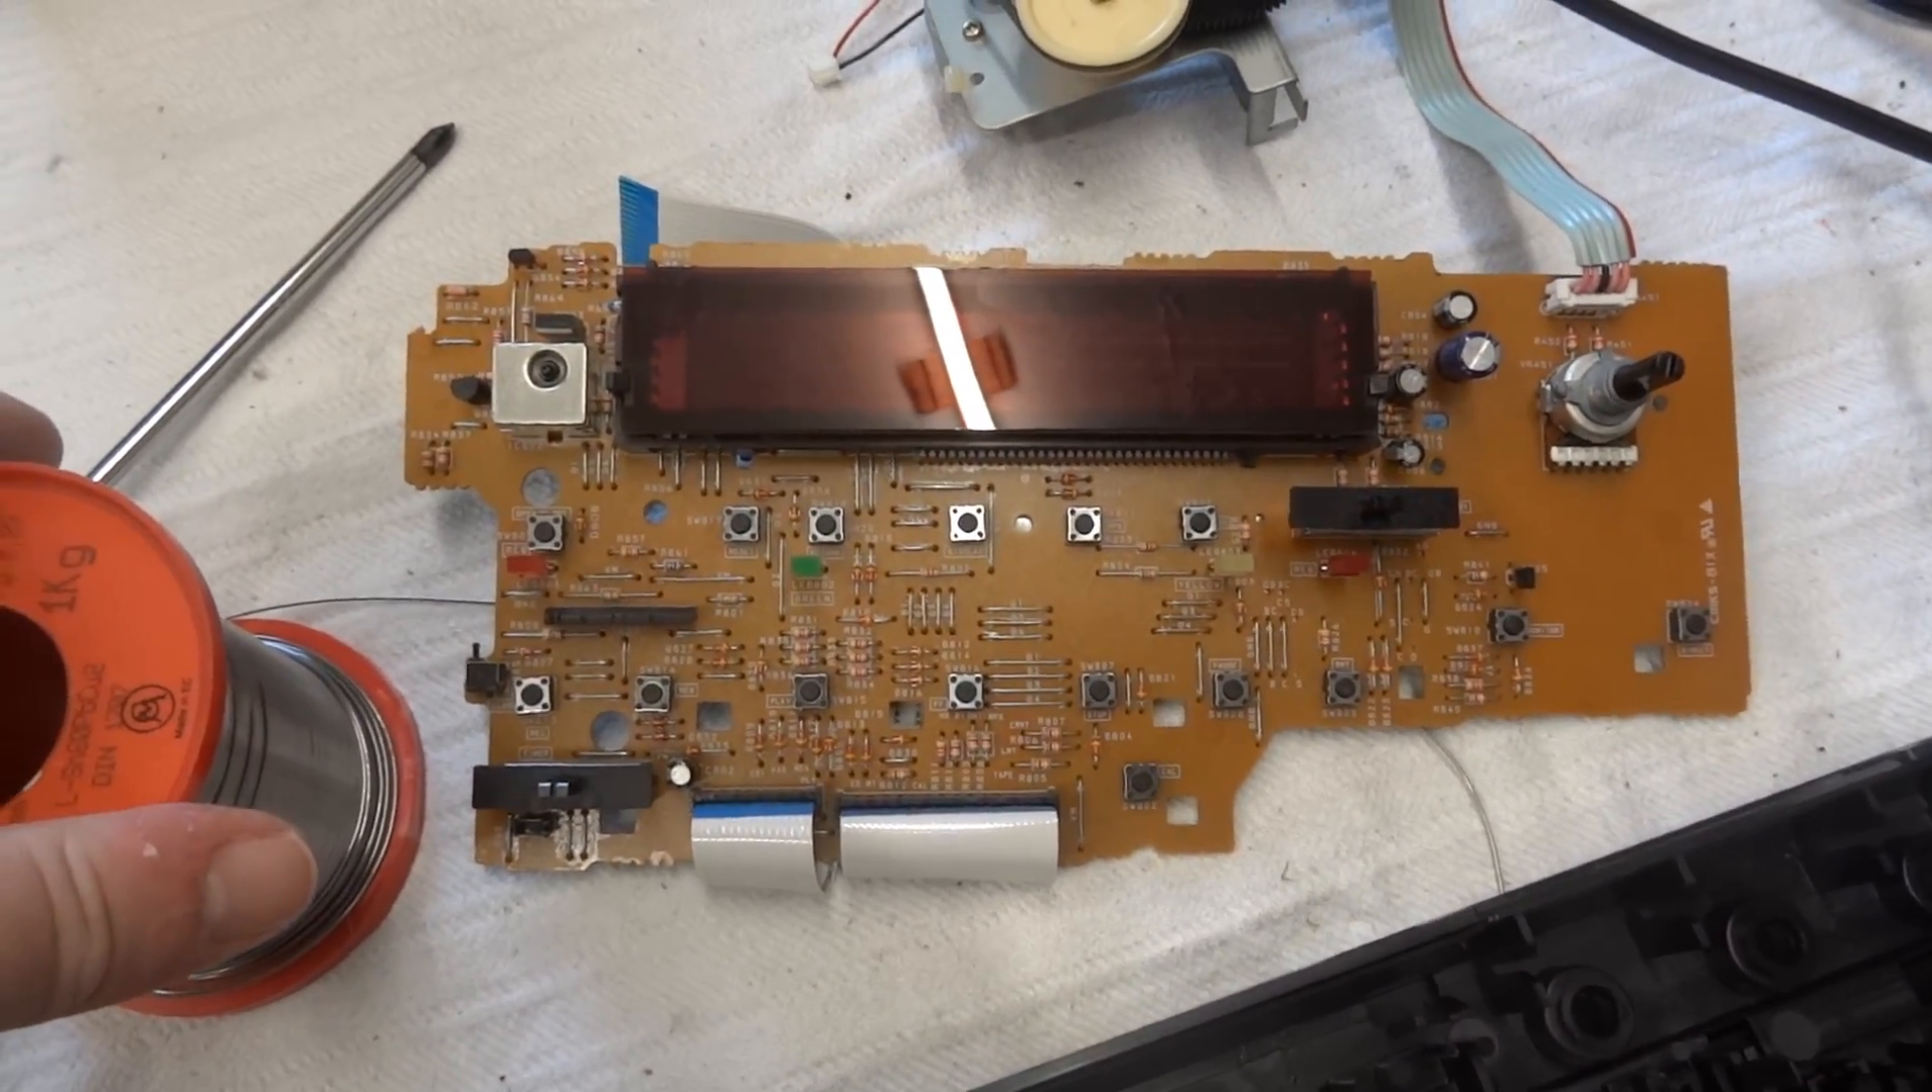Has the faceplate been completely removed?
Yes.